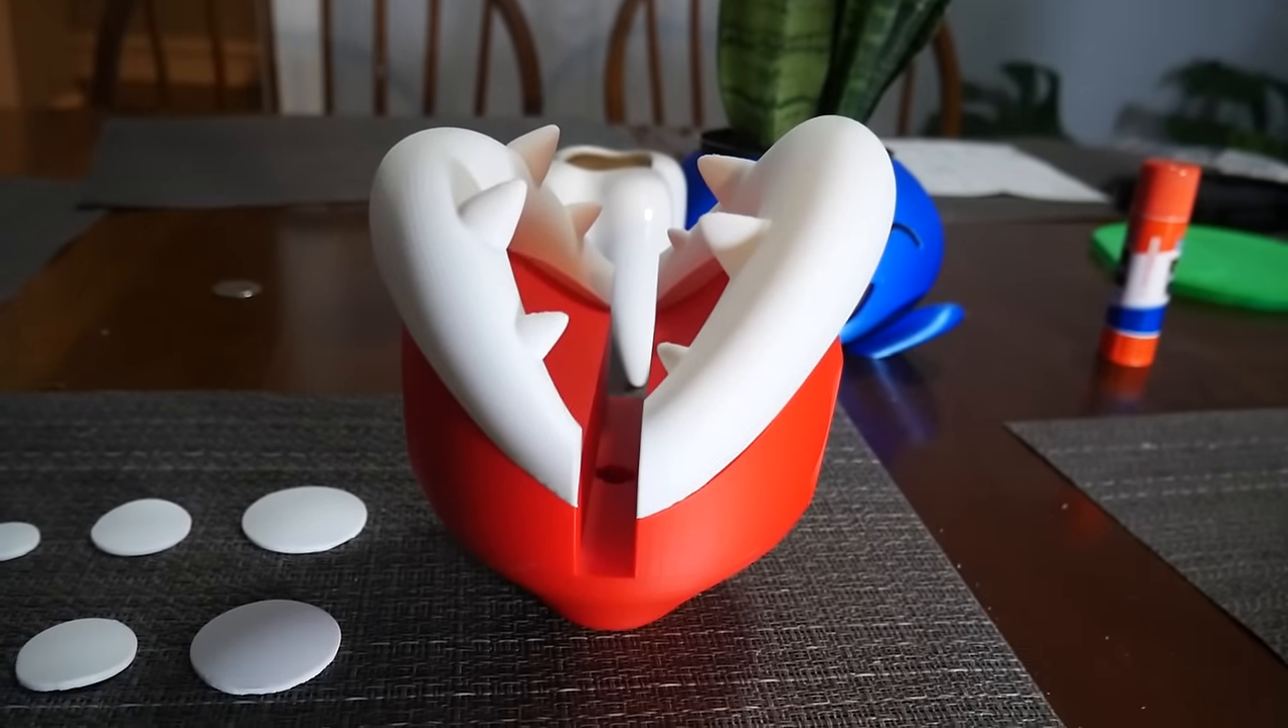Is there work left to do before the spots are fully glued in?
Yes.